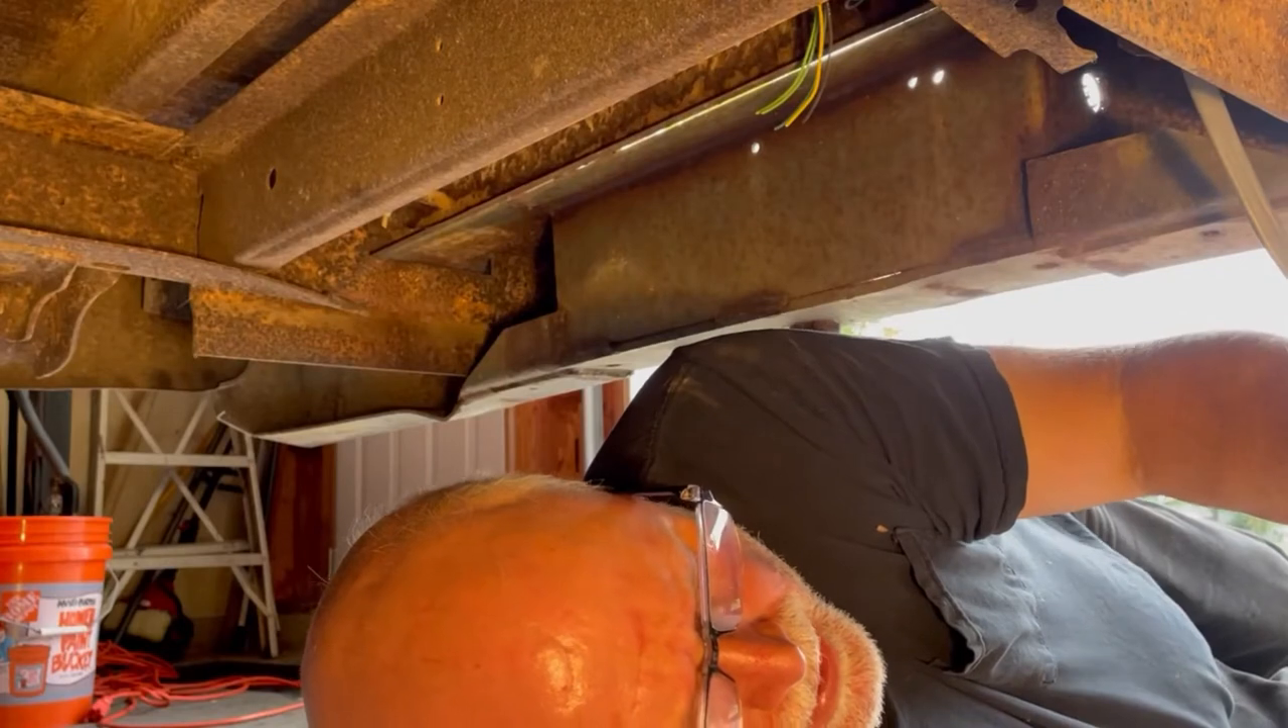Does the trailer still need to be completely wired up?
Yes.